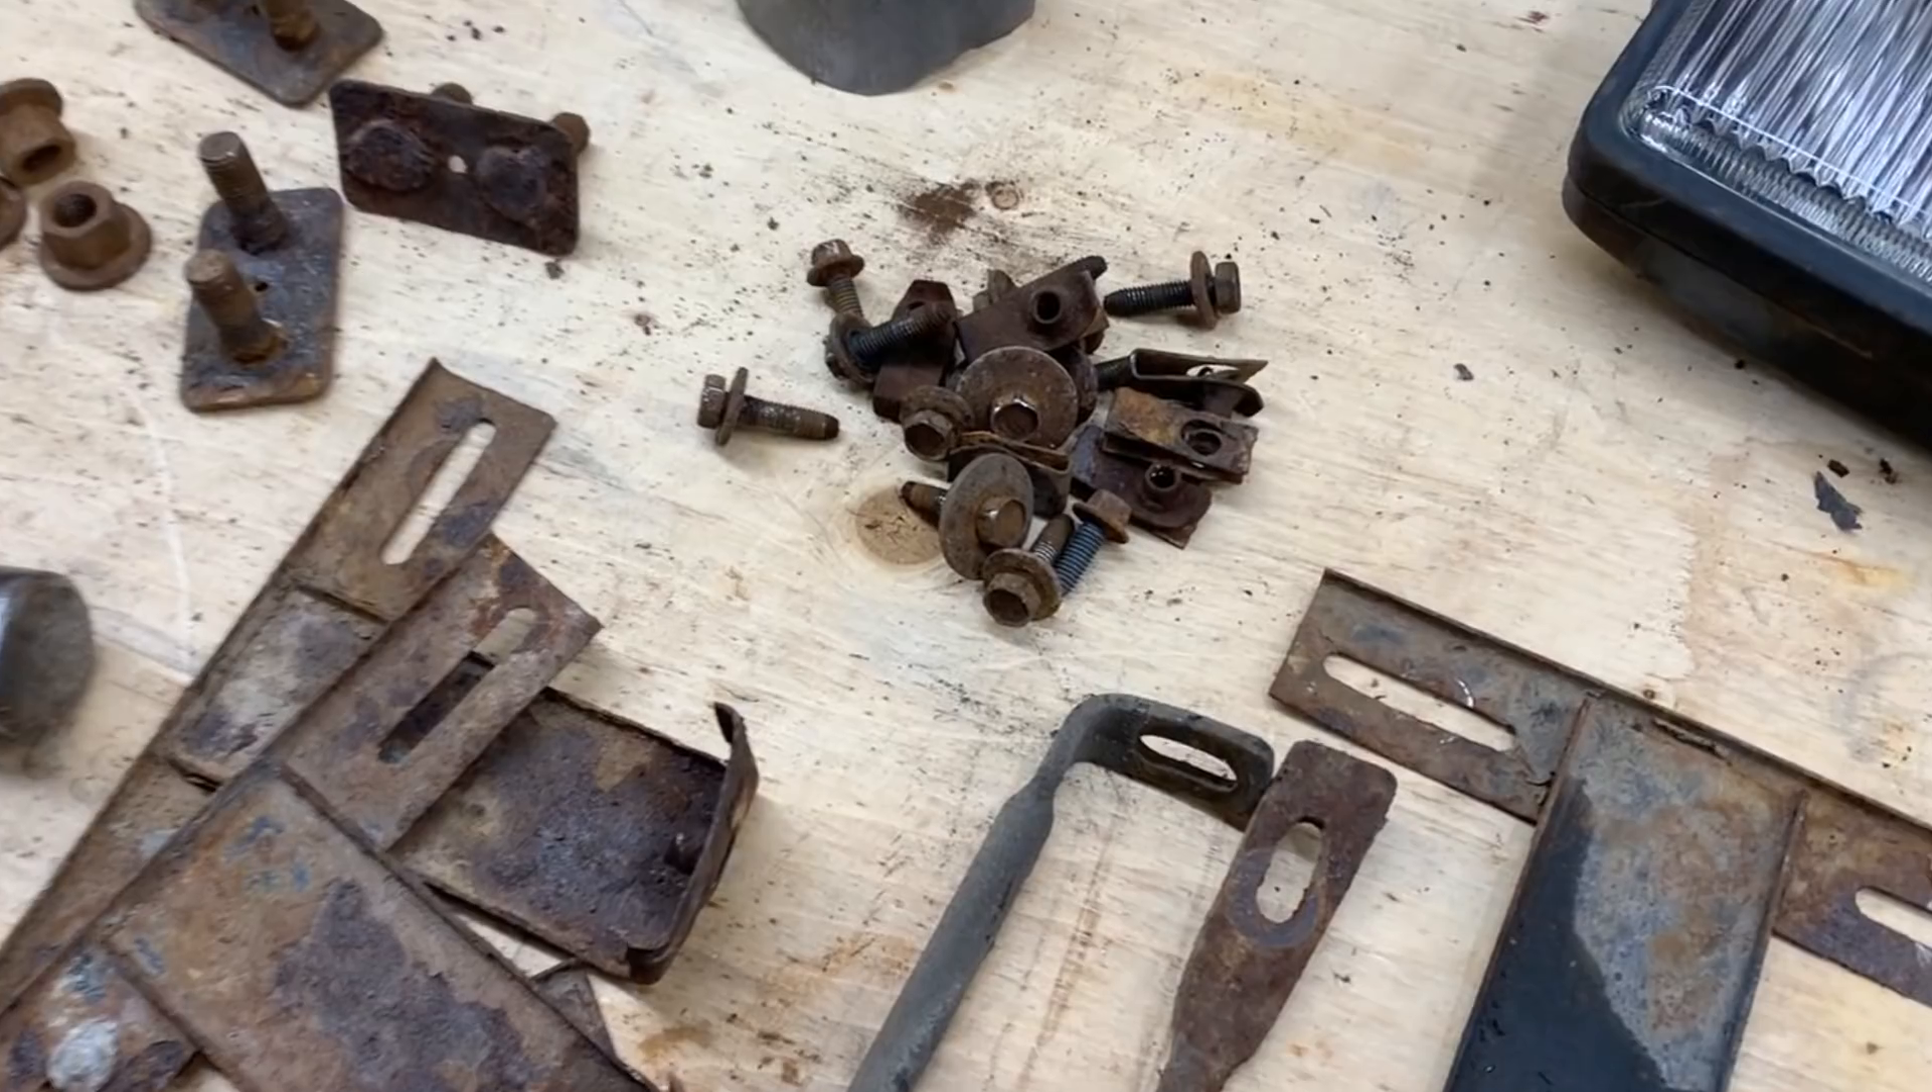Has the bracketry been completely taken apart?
Yes.